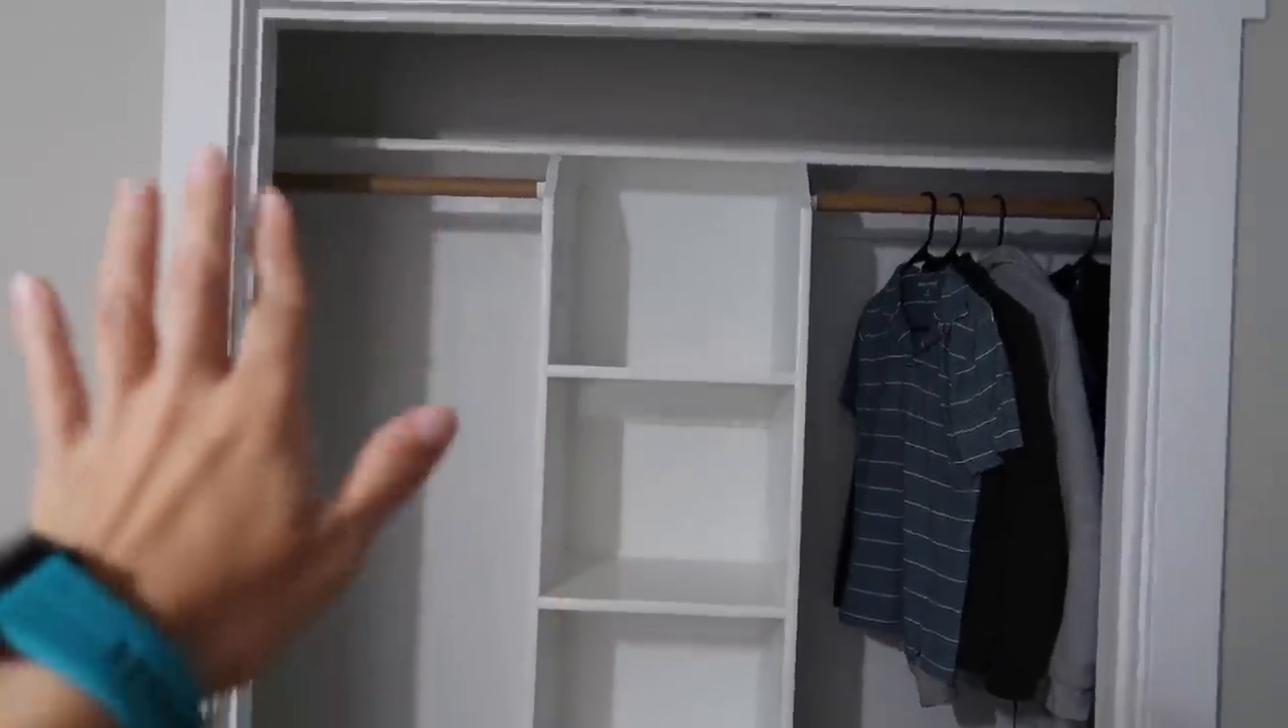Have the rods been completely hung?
Yes.